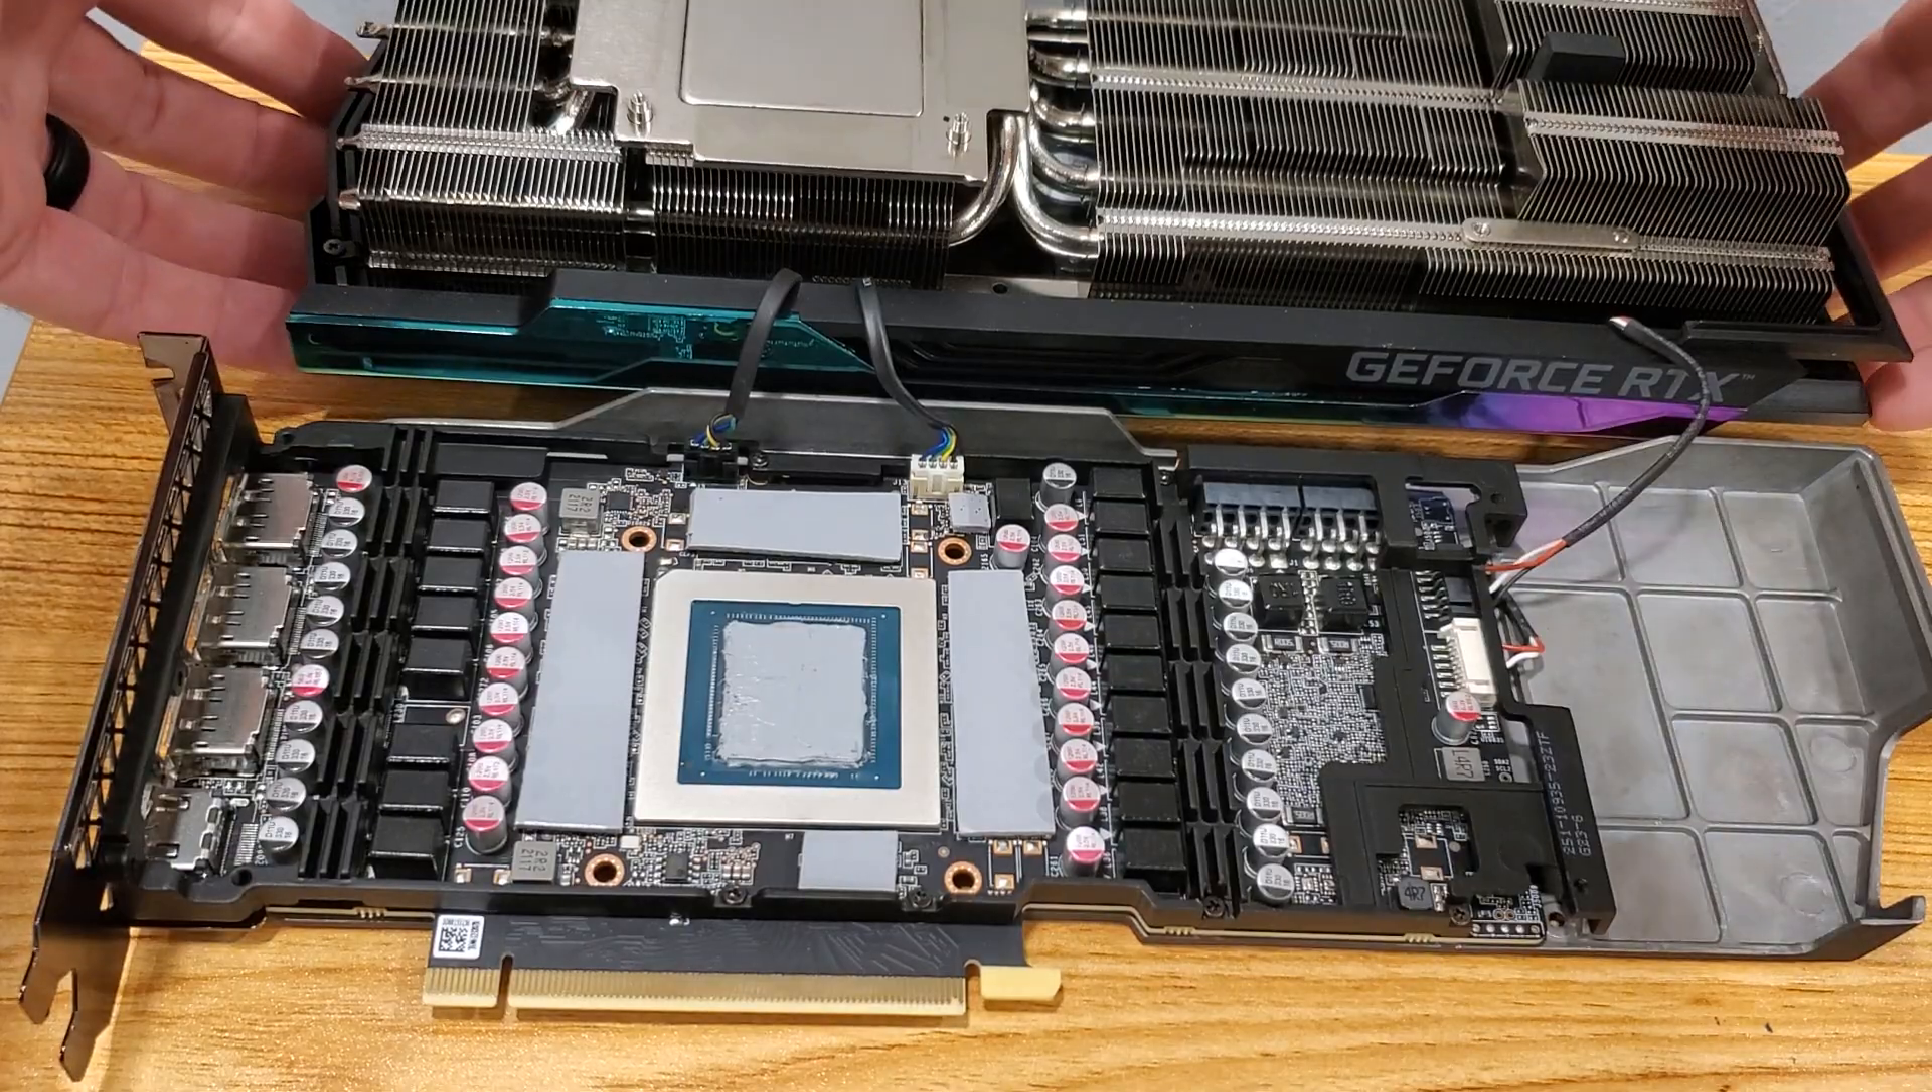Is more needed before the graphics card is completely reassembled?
Yes.